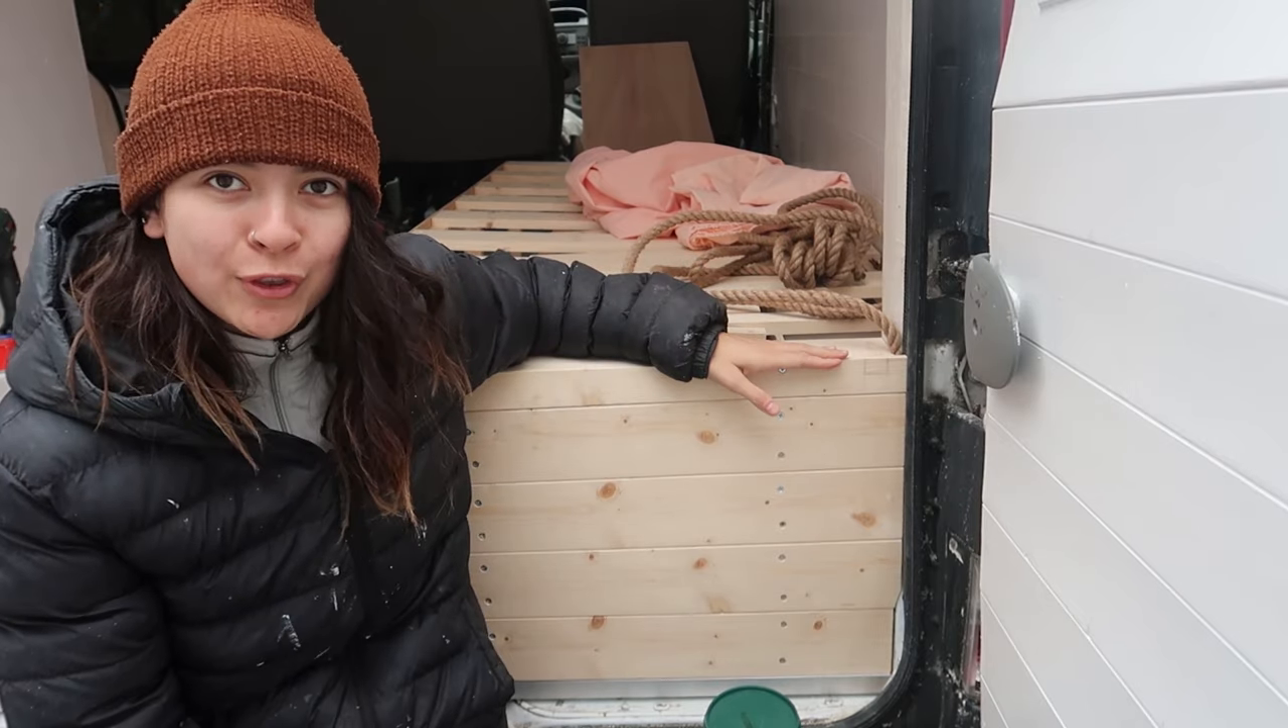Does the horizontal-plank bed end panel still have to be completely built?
No.